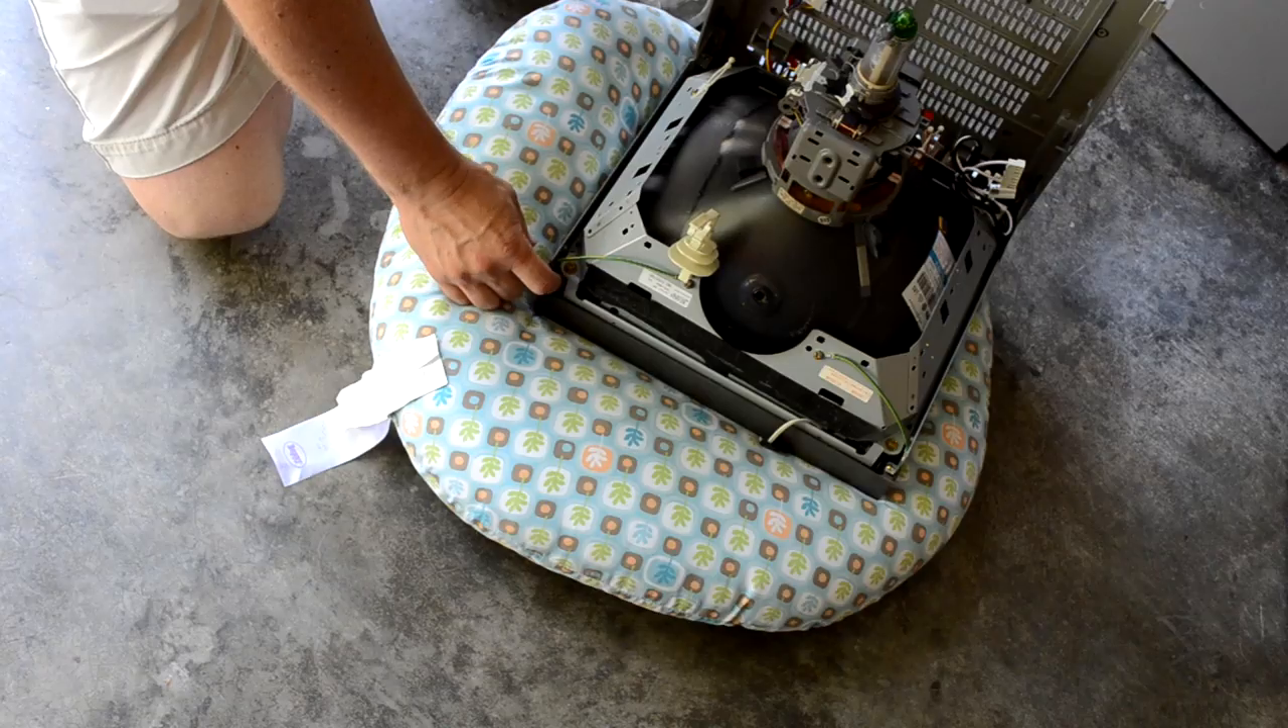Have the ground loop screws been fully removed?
No.